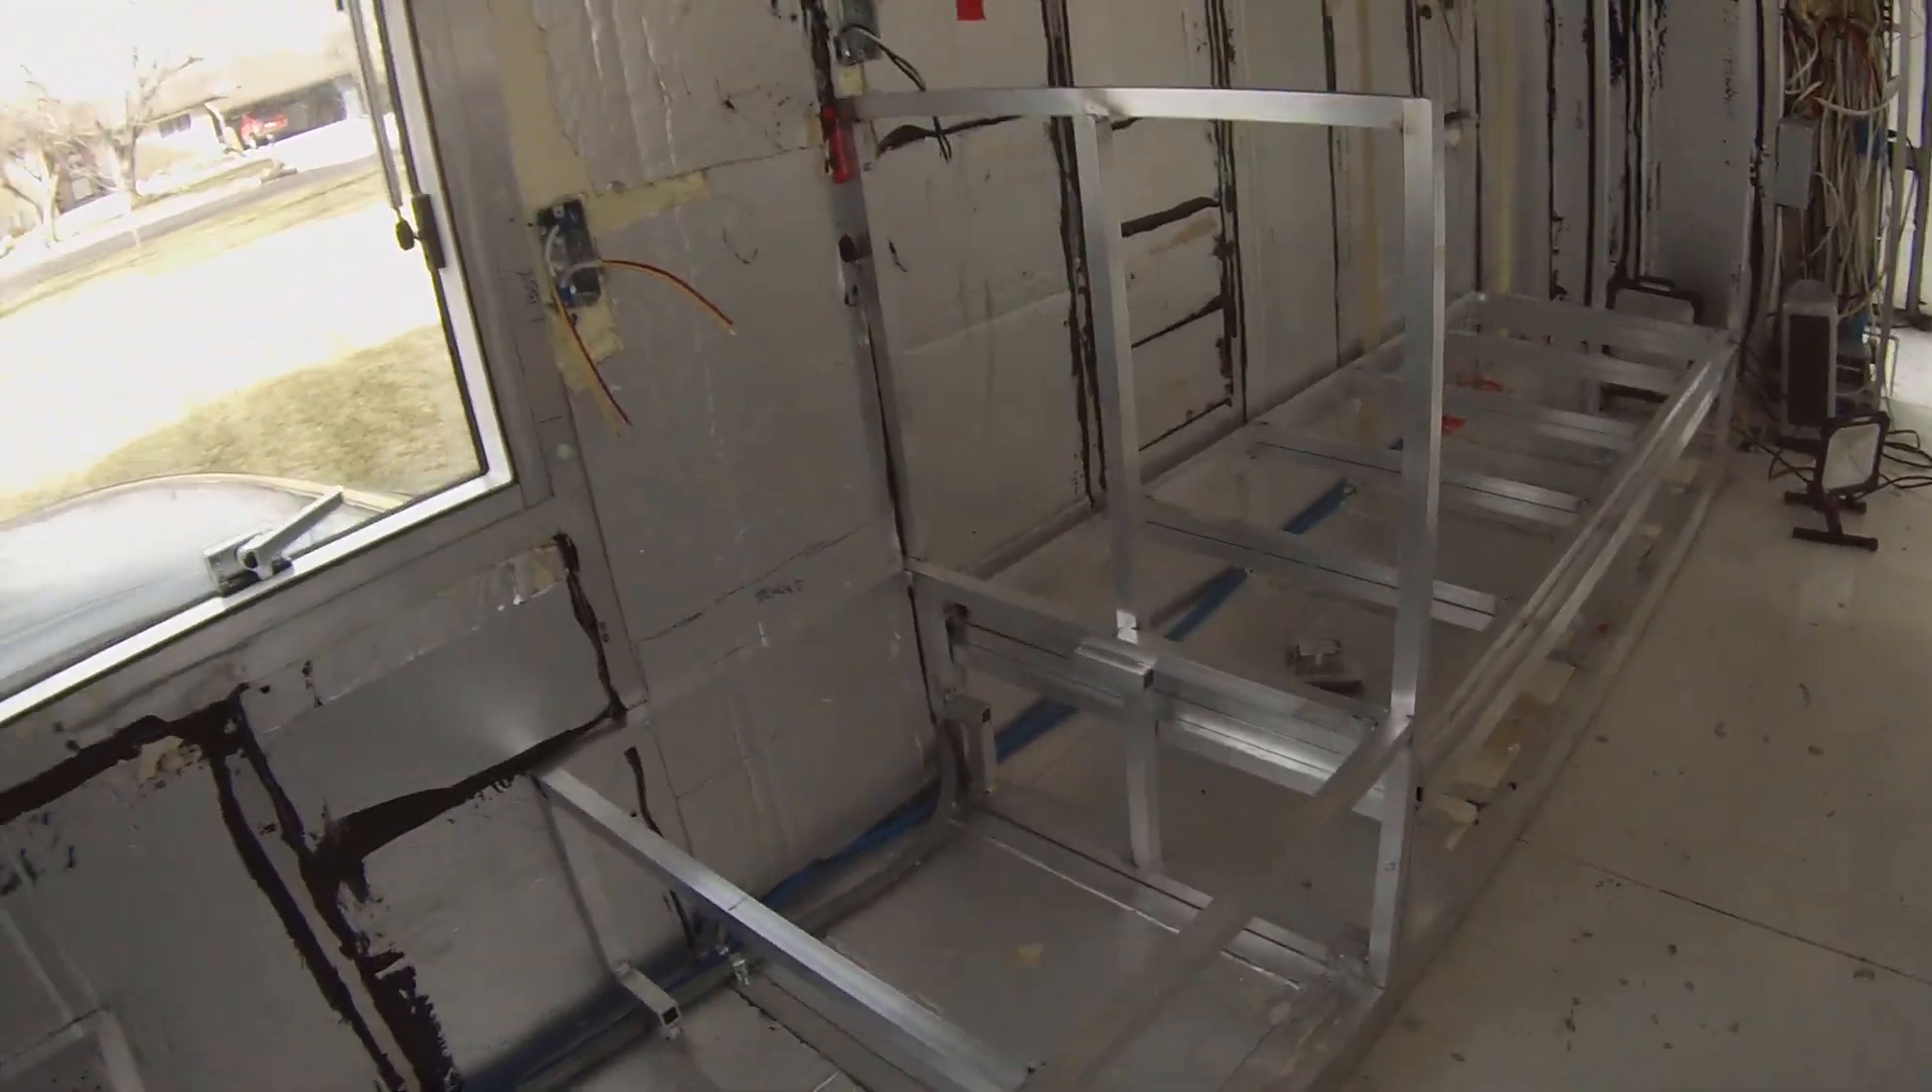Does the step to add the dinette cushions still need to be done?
Yes.